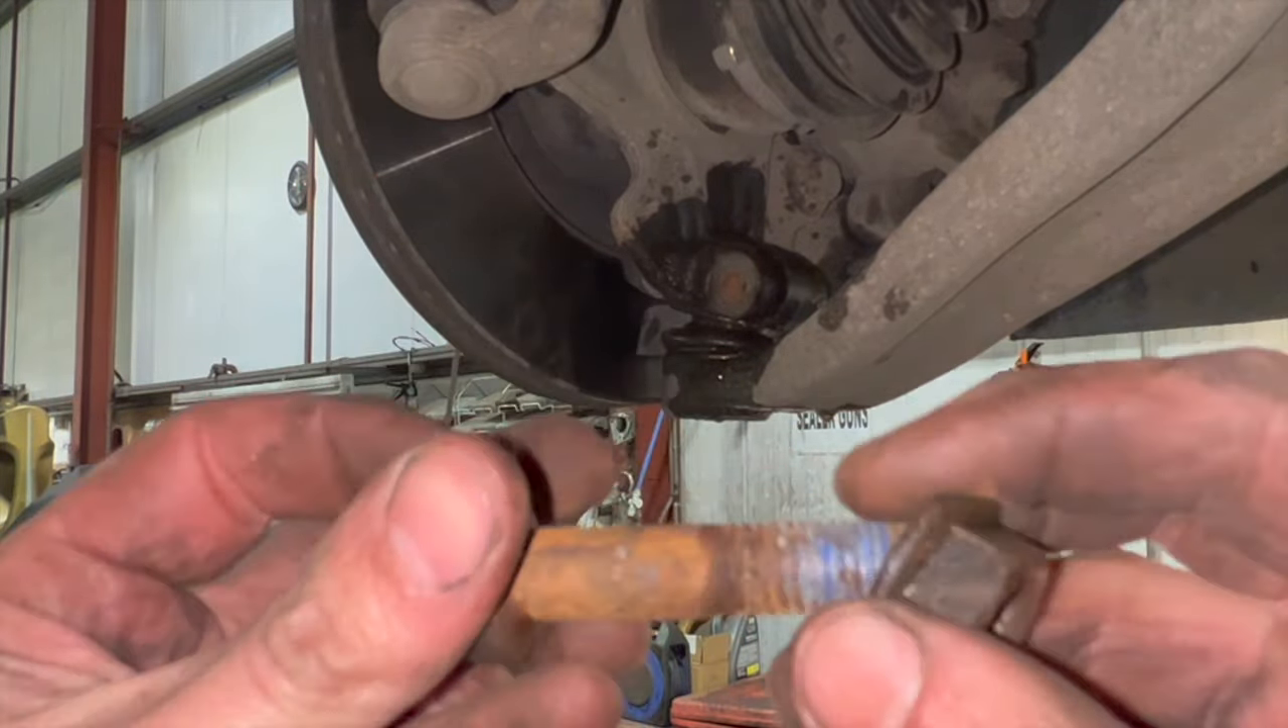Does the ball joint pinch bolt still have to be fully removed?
No.